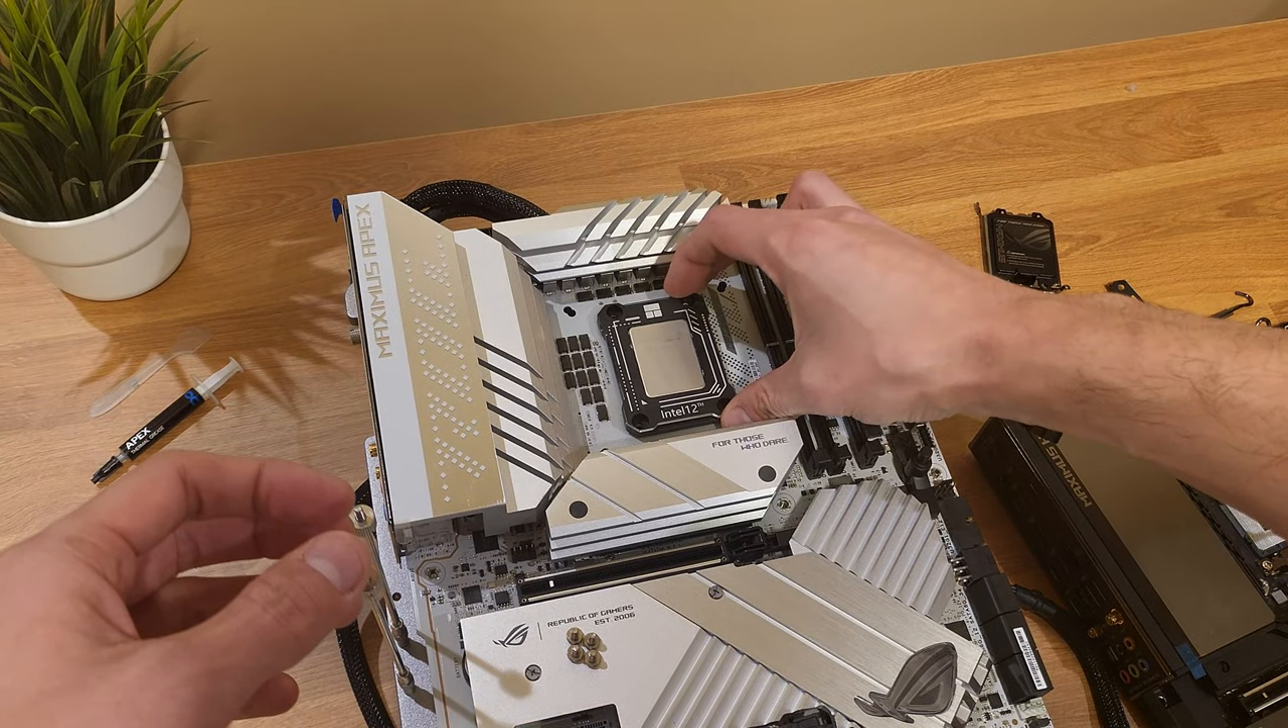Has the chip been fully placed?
Yes.